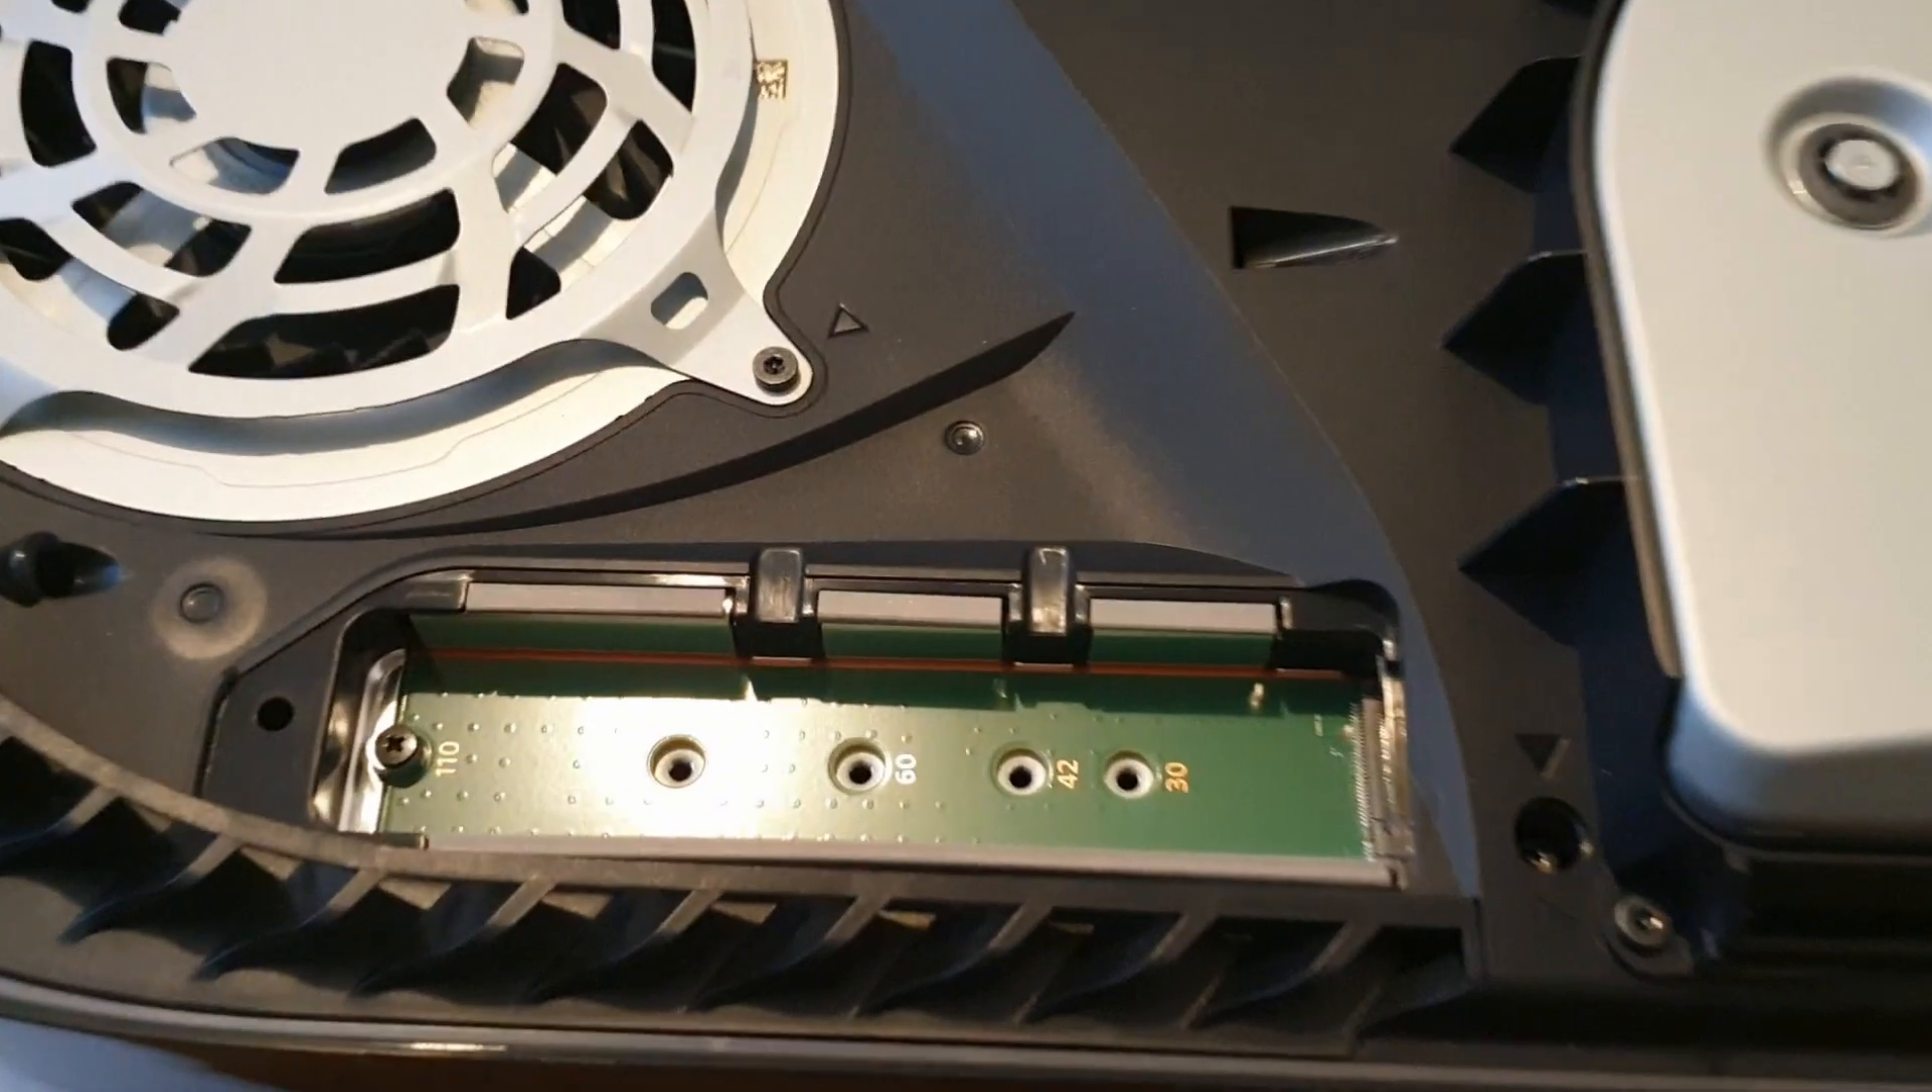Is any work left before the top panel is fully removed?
No.